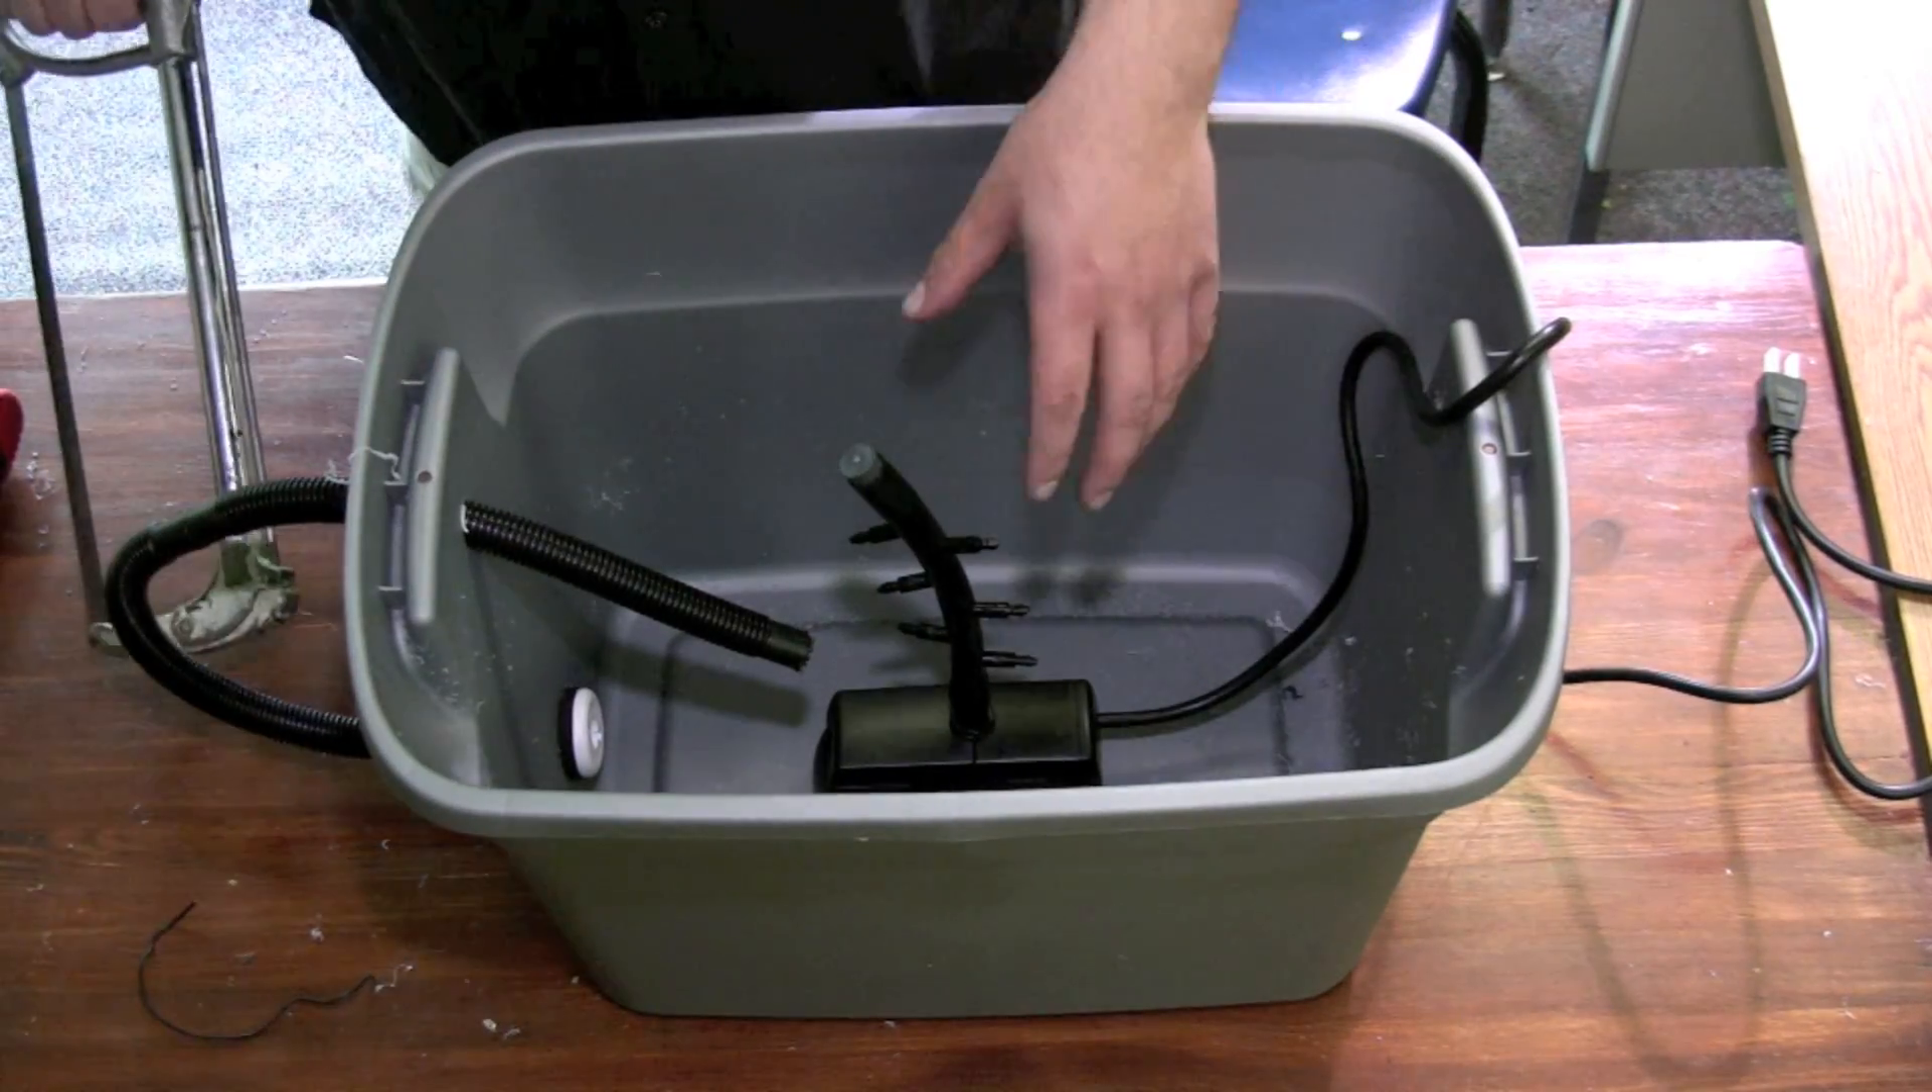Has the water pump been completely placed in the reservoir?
Yes.